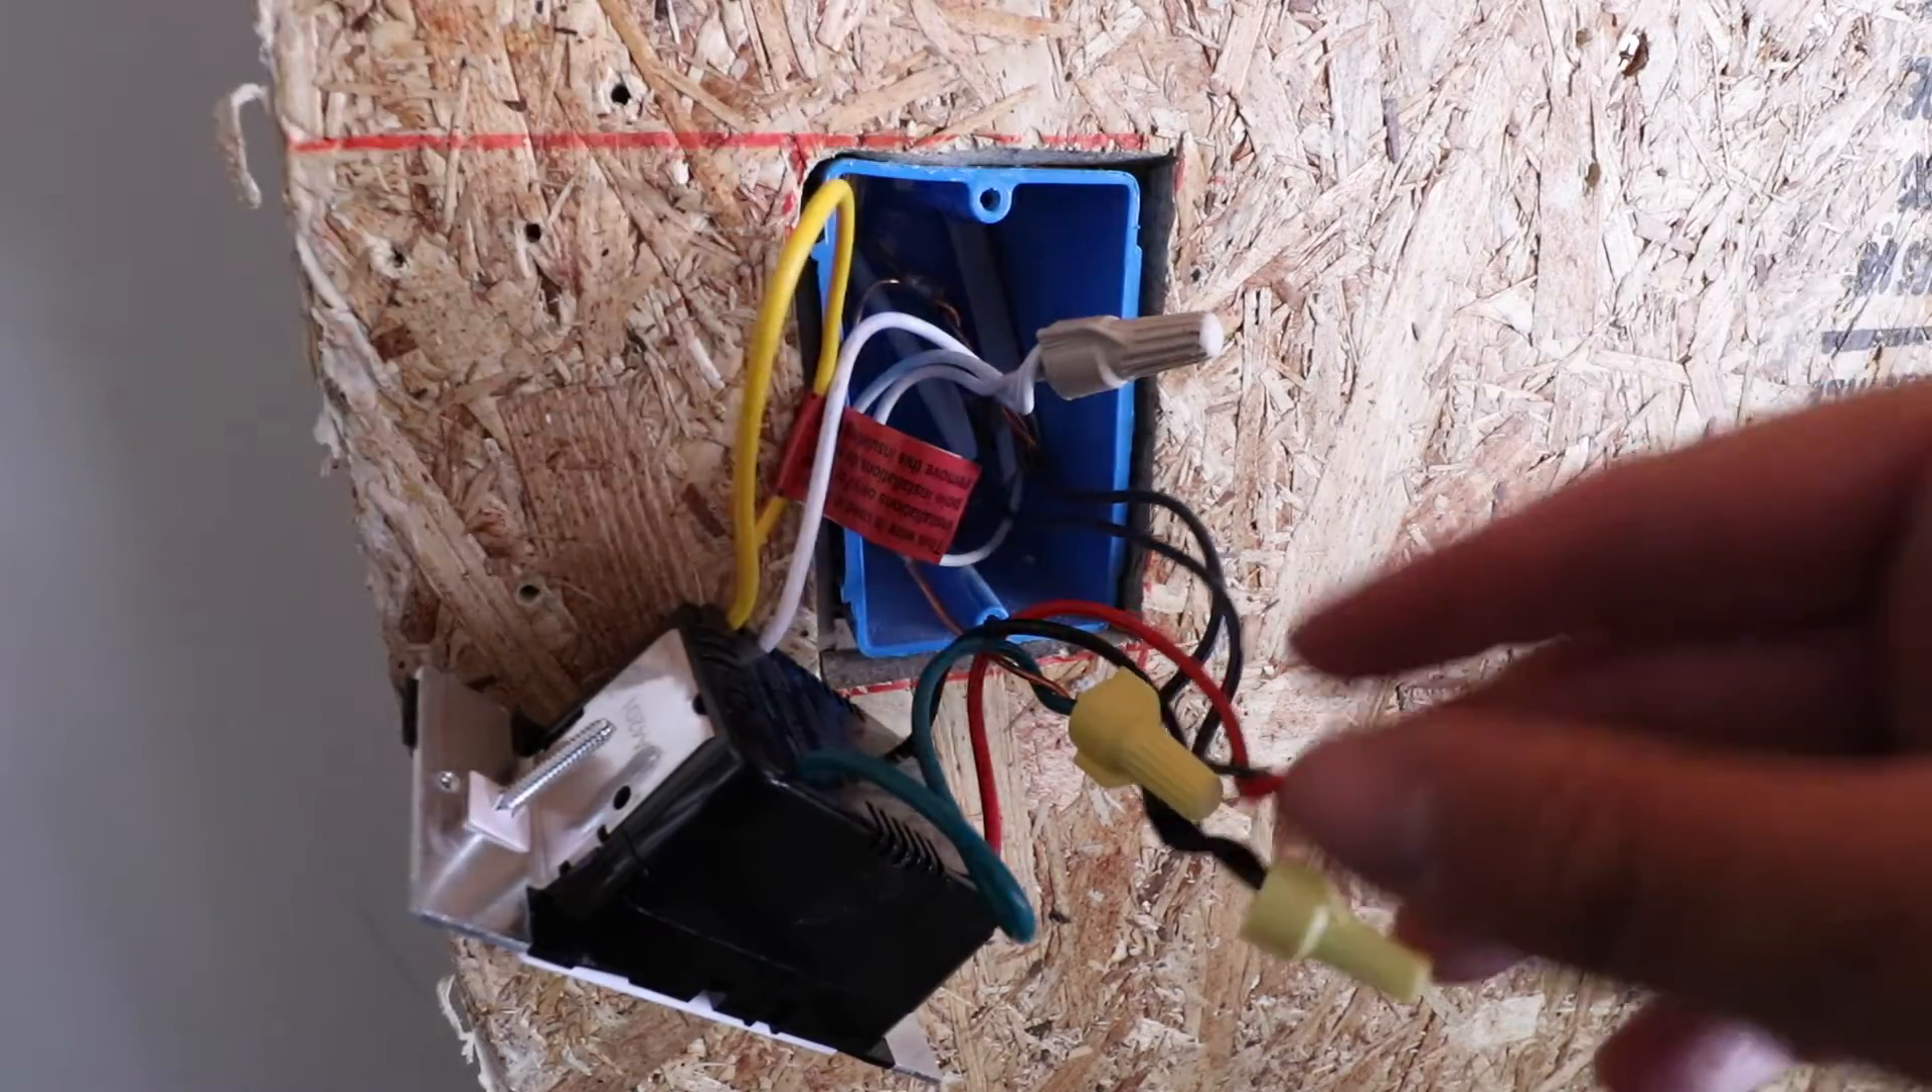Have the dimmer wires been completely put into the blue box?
No.